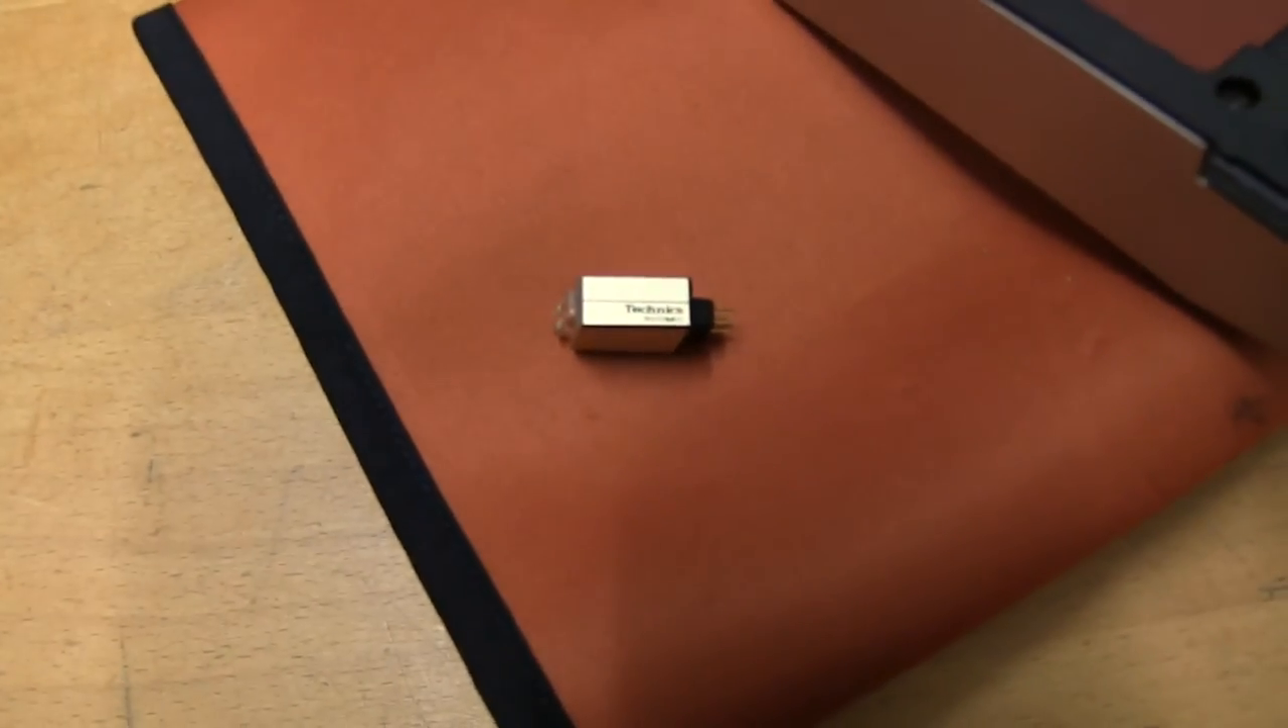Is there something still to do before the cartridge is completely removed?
No.